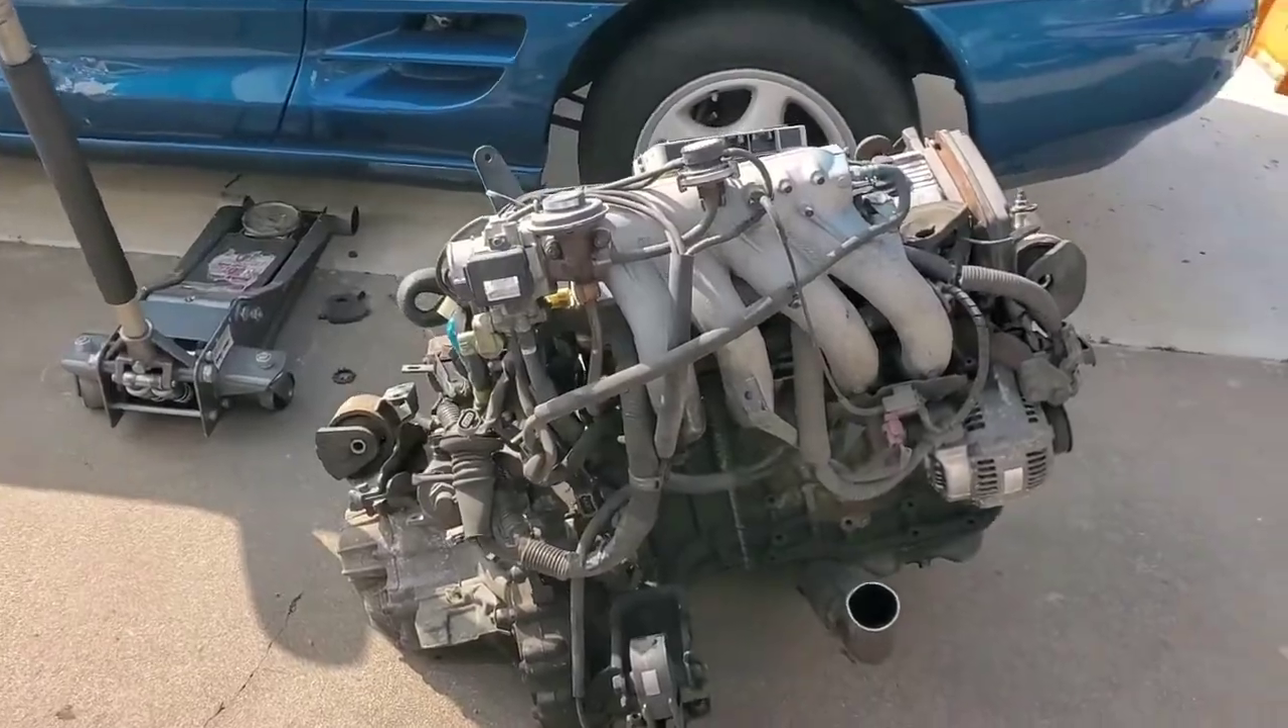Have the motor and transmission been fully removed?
Yes.